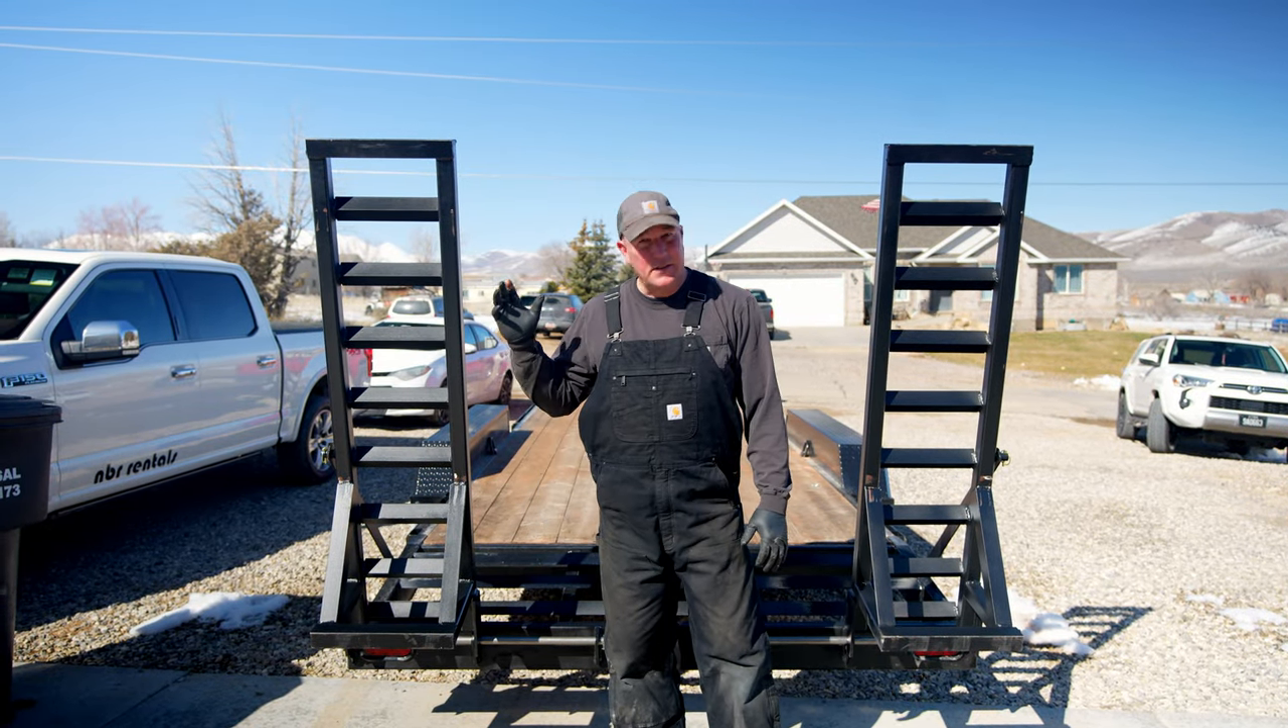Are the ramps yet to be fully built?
No.